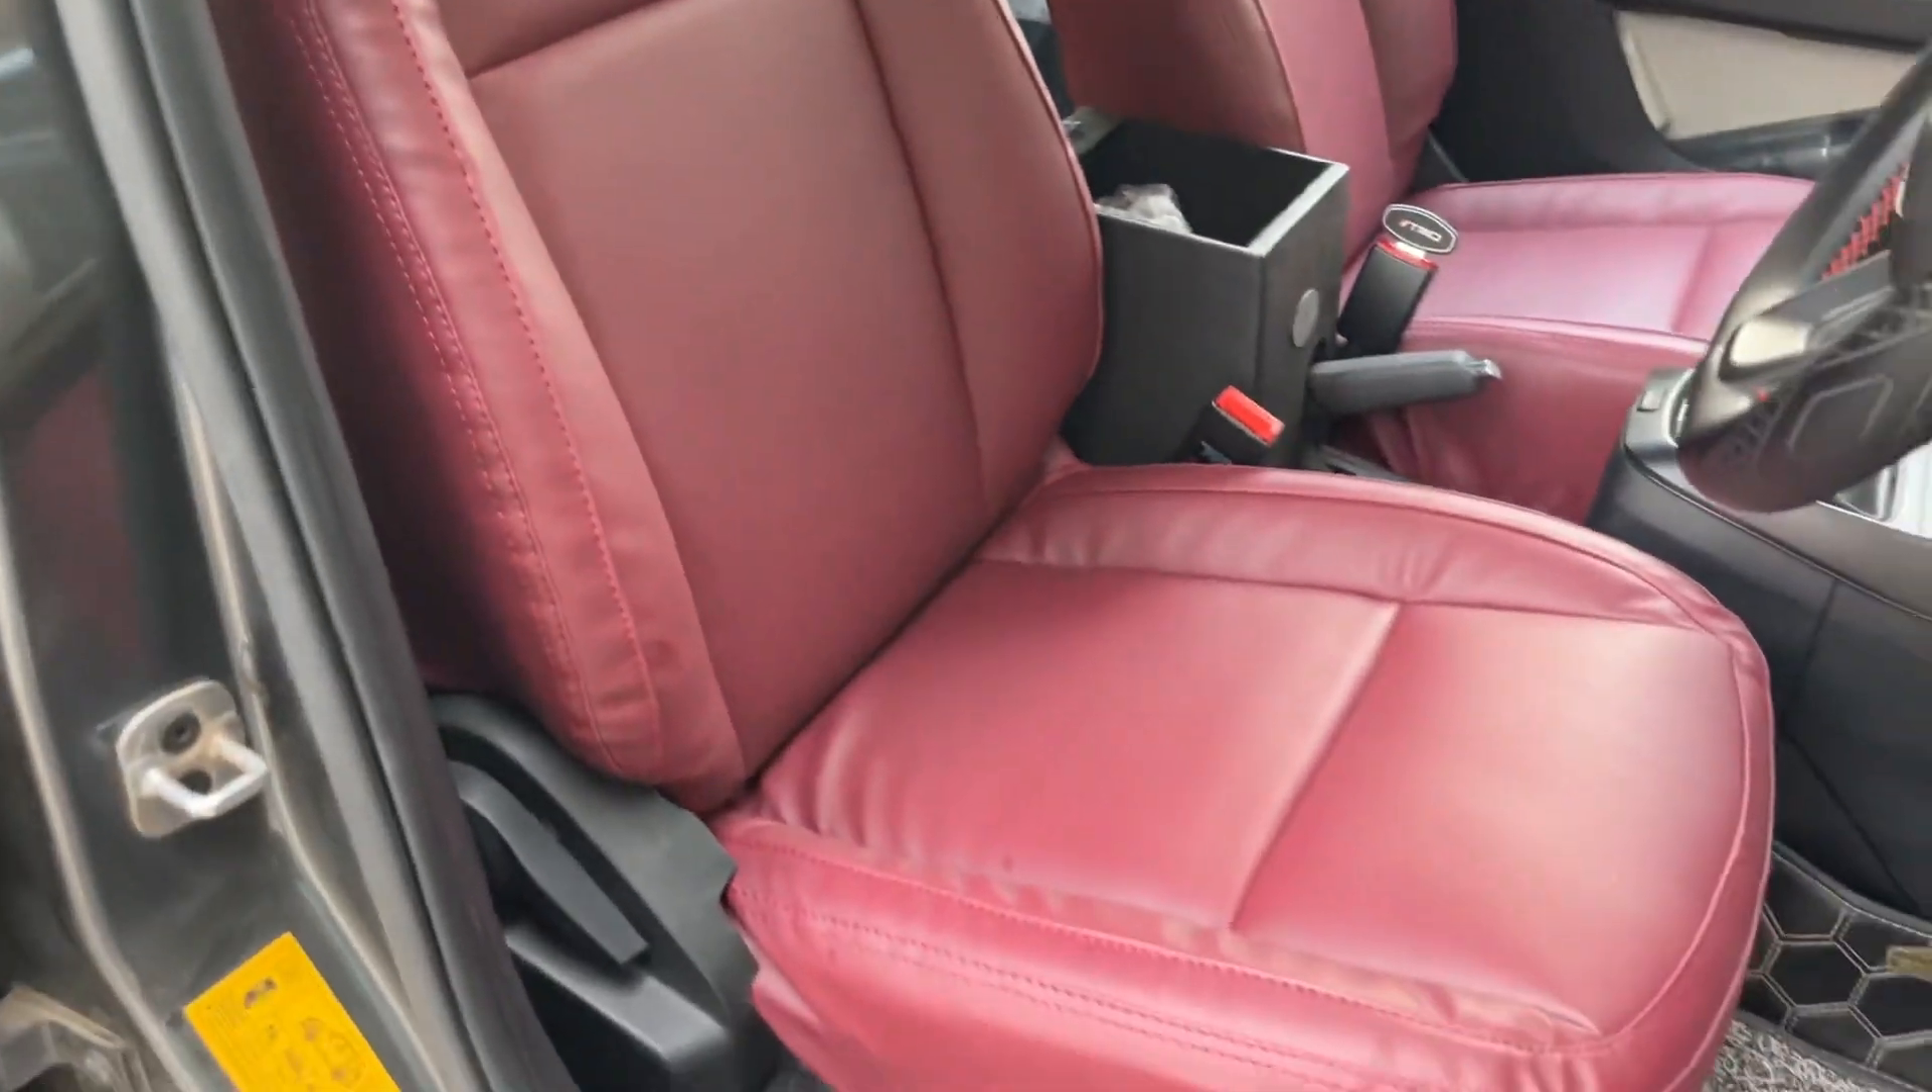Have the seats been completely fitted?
Yes.